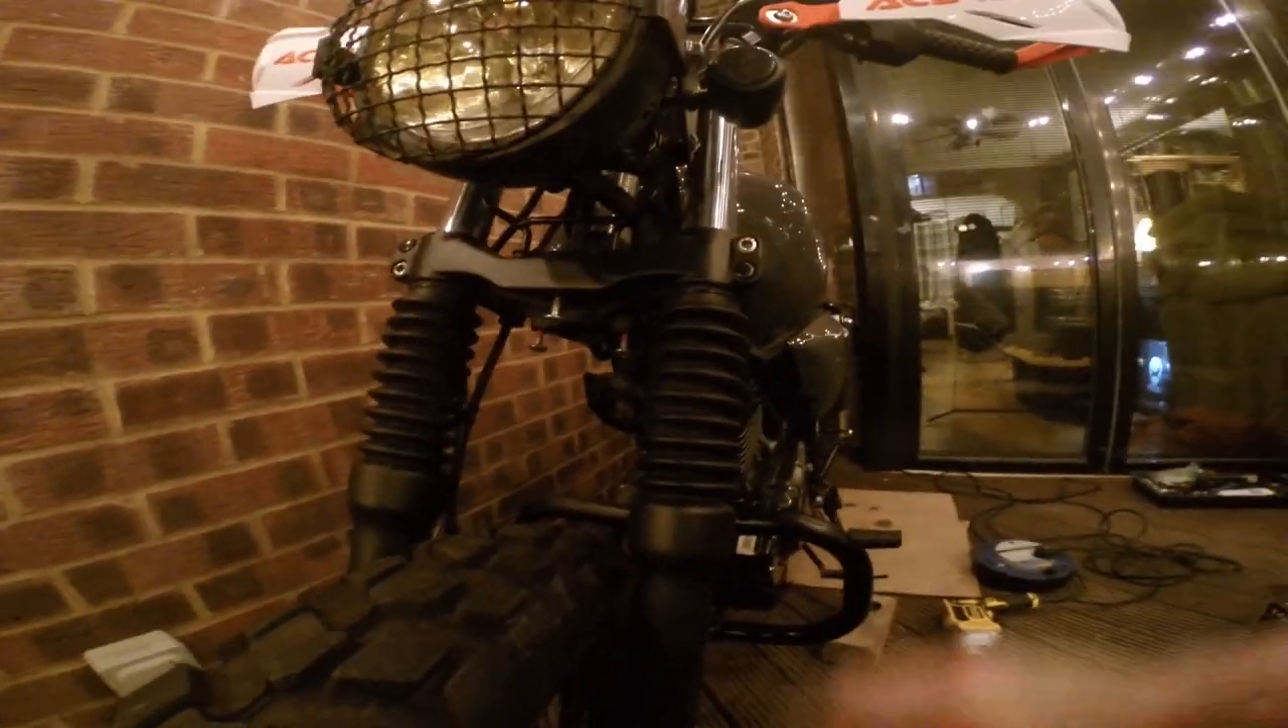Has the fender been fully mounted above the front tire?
No.